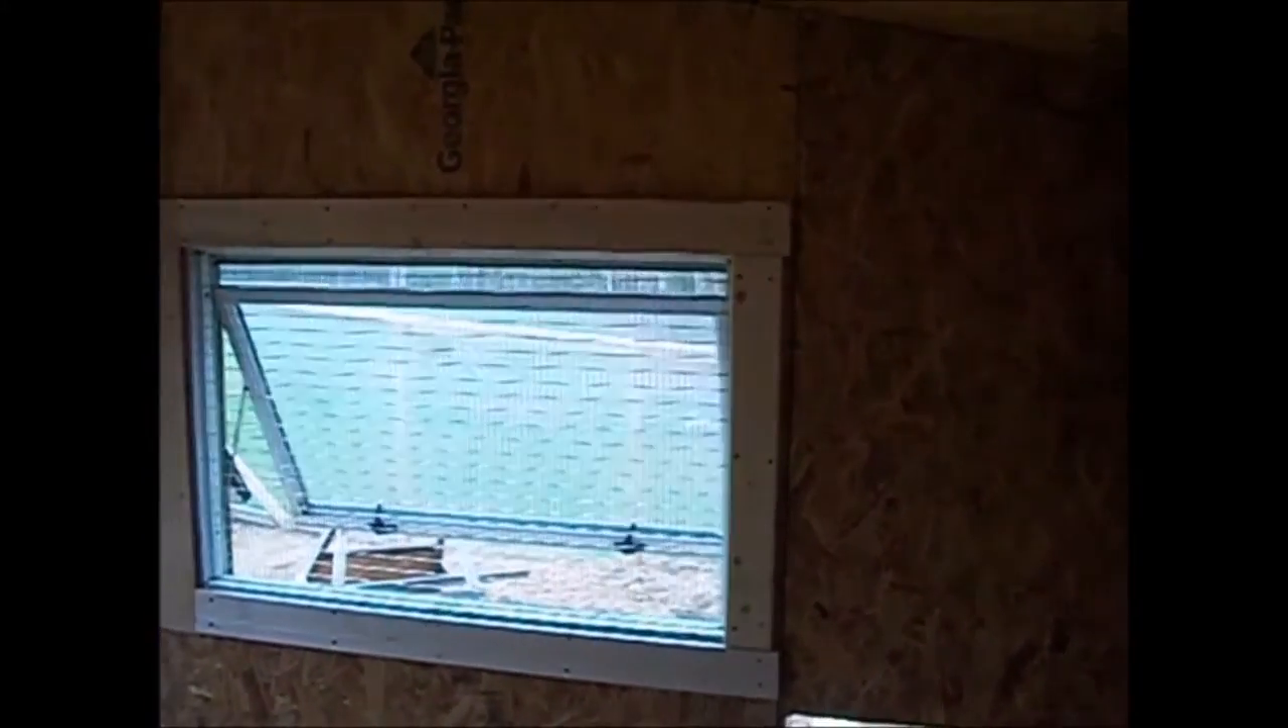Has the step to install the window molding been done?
Yes.